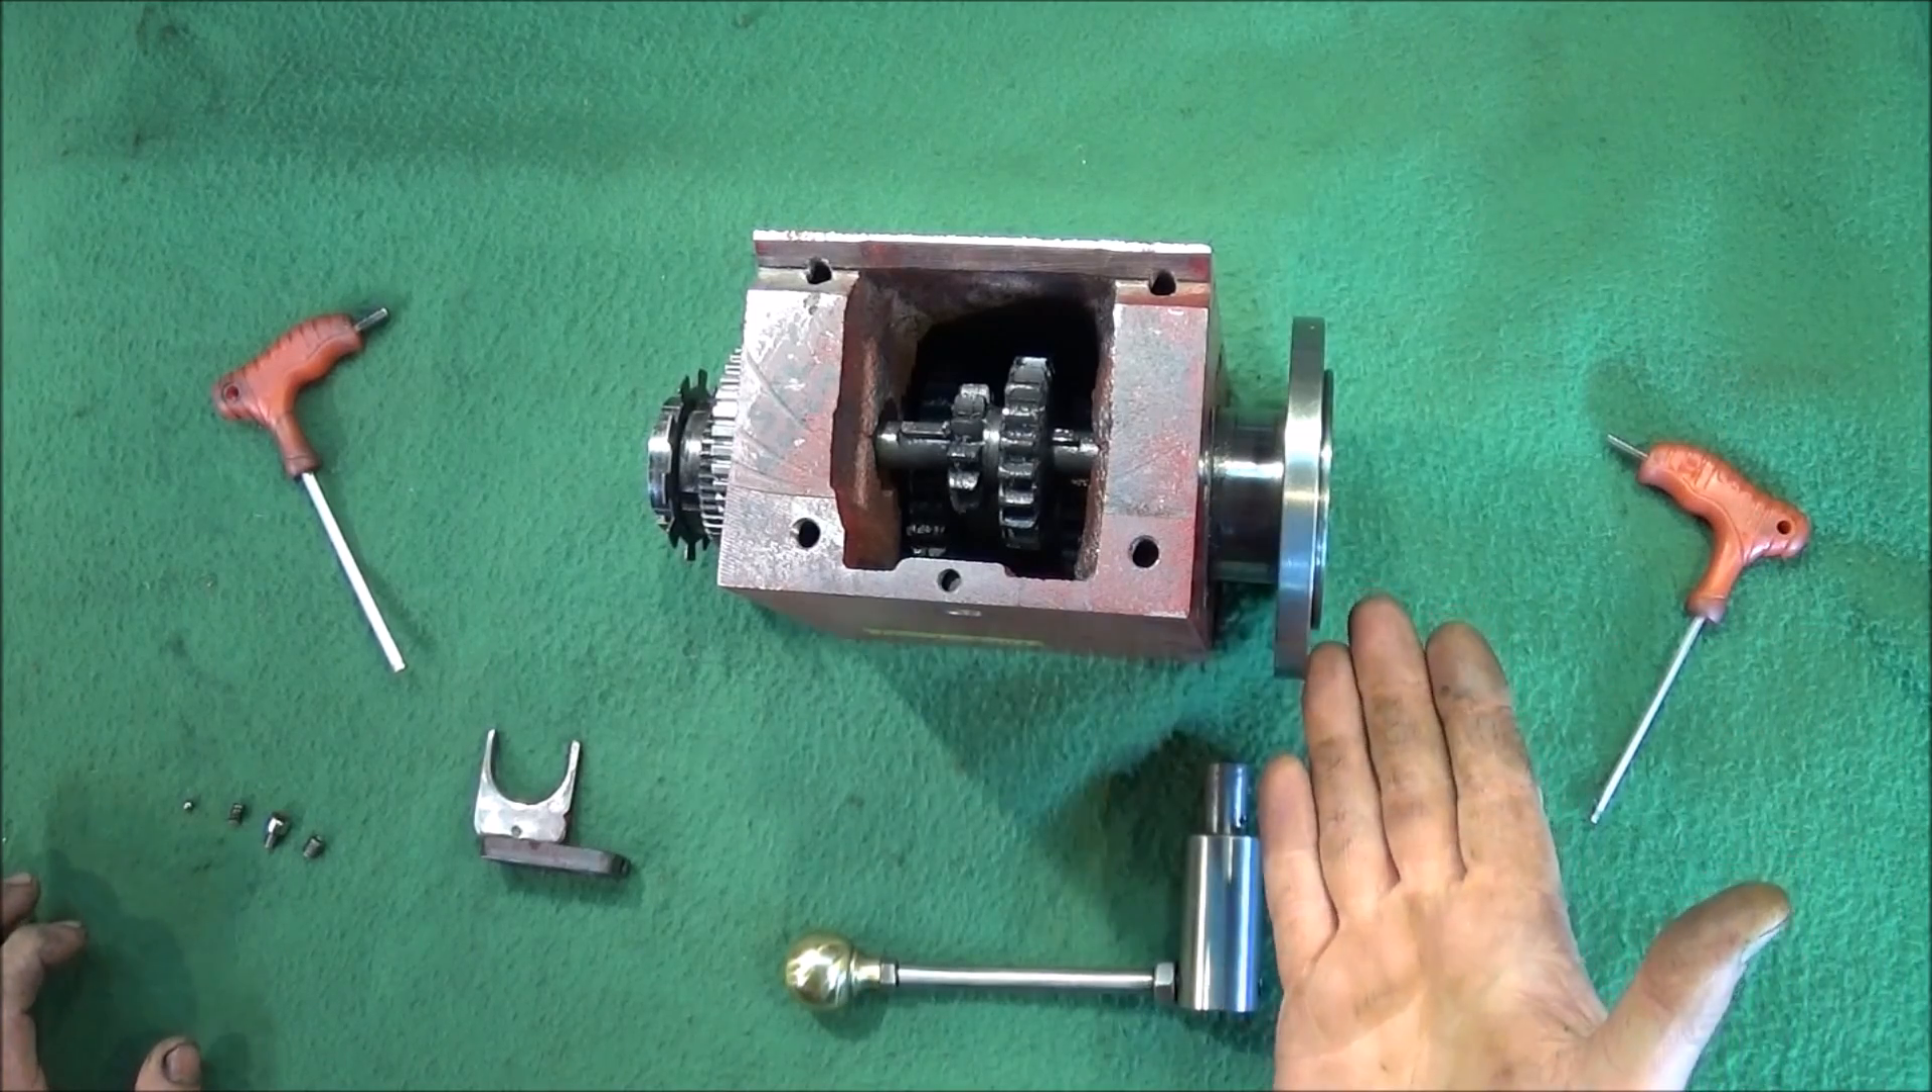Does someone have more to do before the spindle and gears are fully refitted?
No.